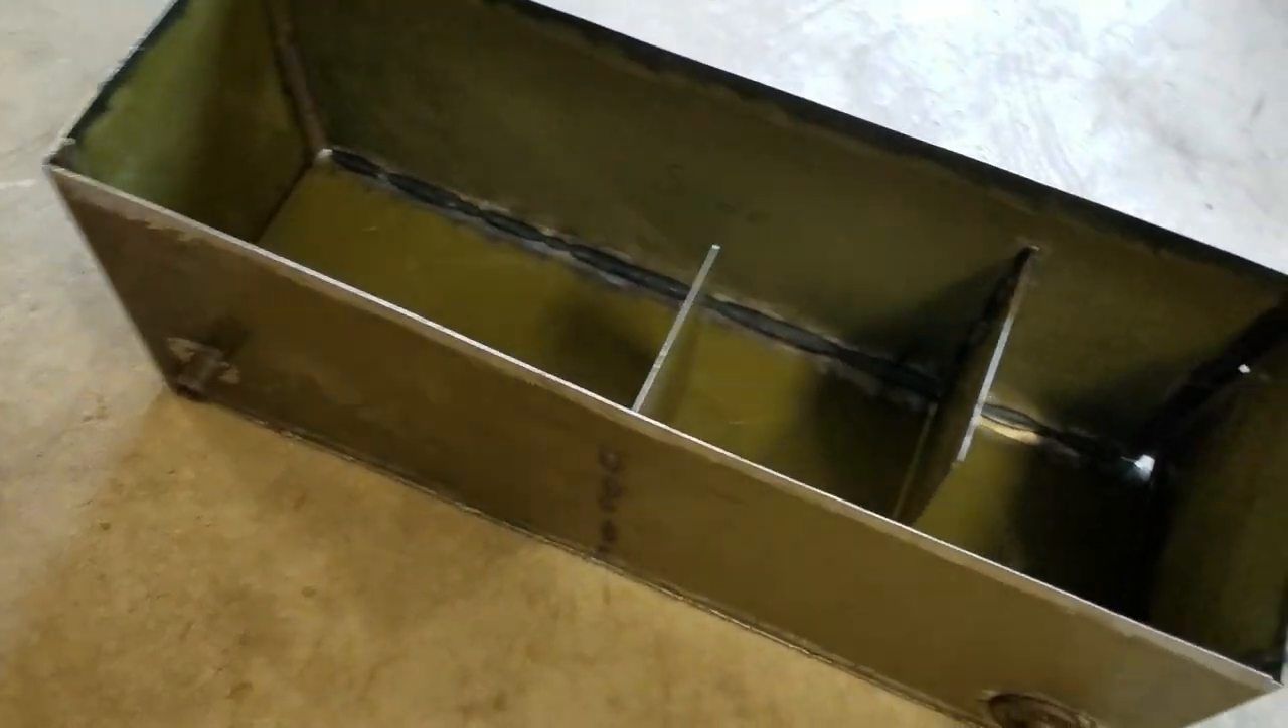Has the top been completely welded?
No.